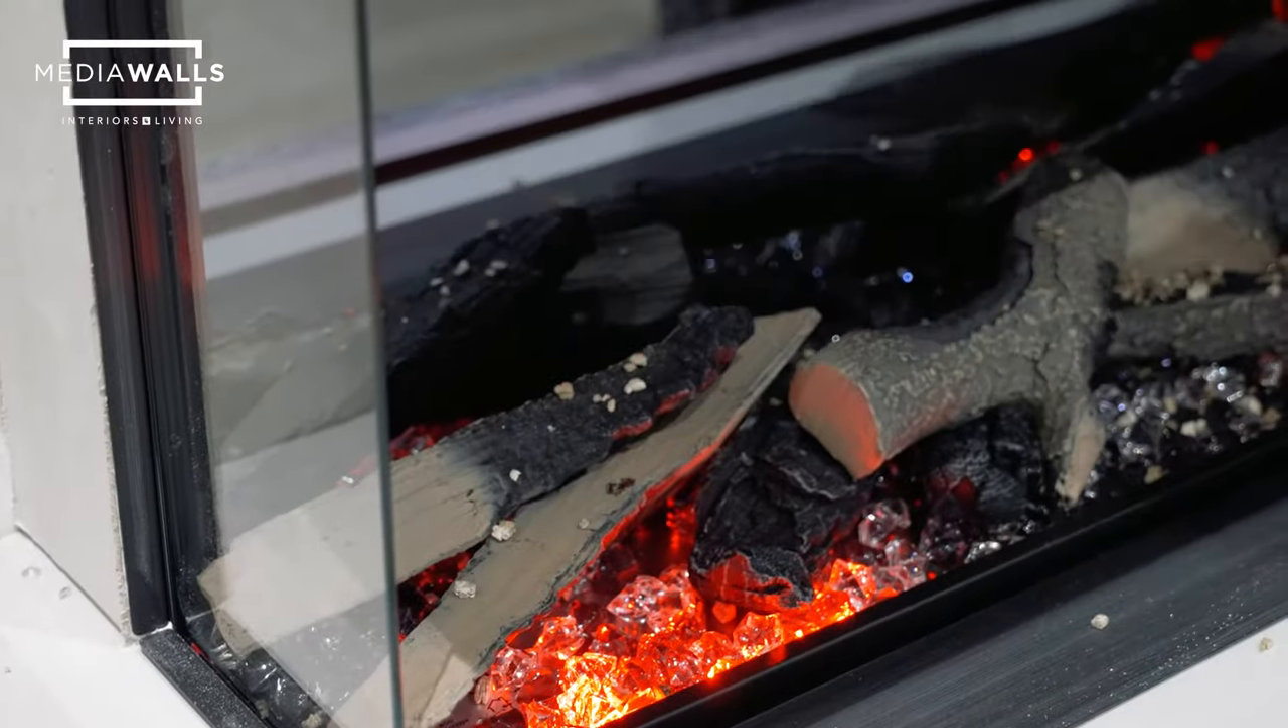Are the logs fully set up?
Yes.